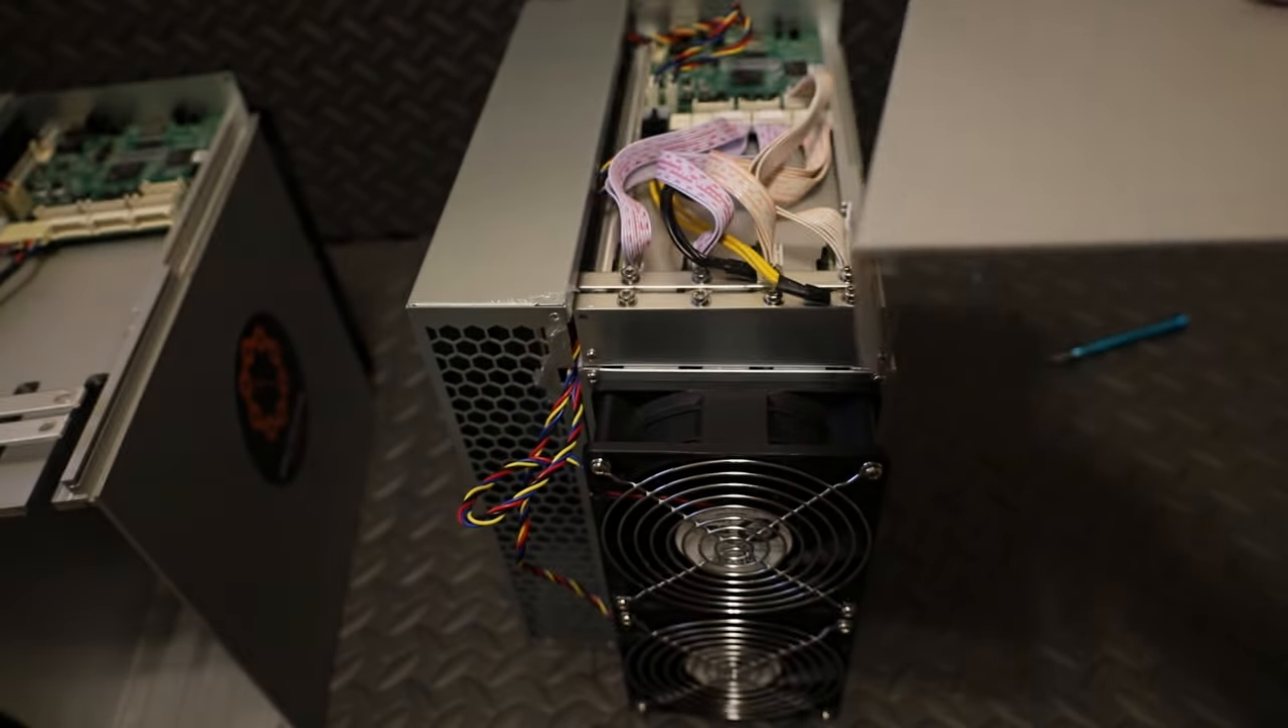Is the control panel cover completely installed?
No.